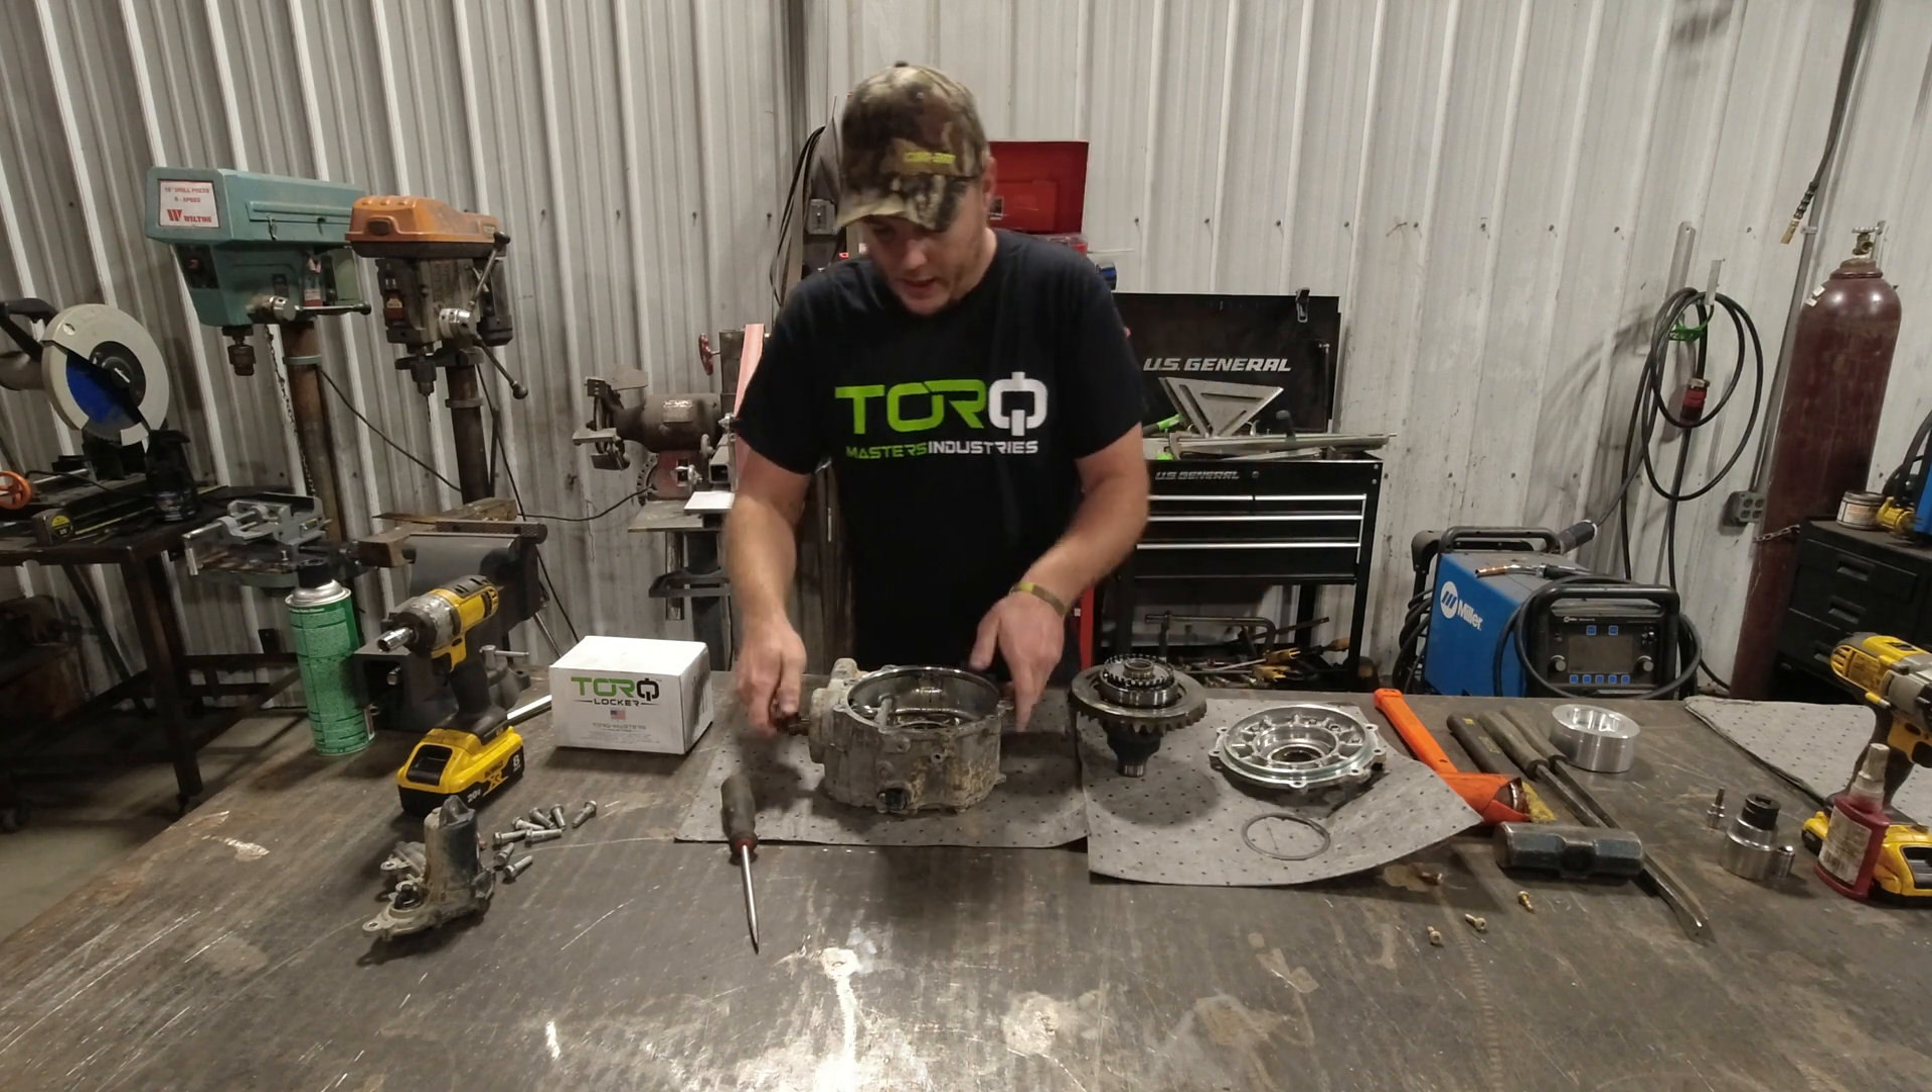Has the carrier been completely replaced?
No.